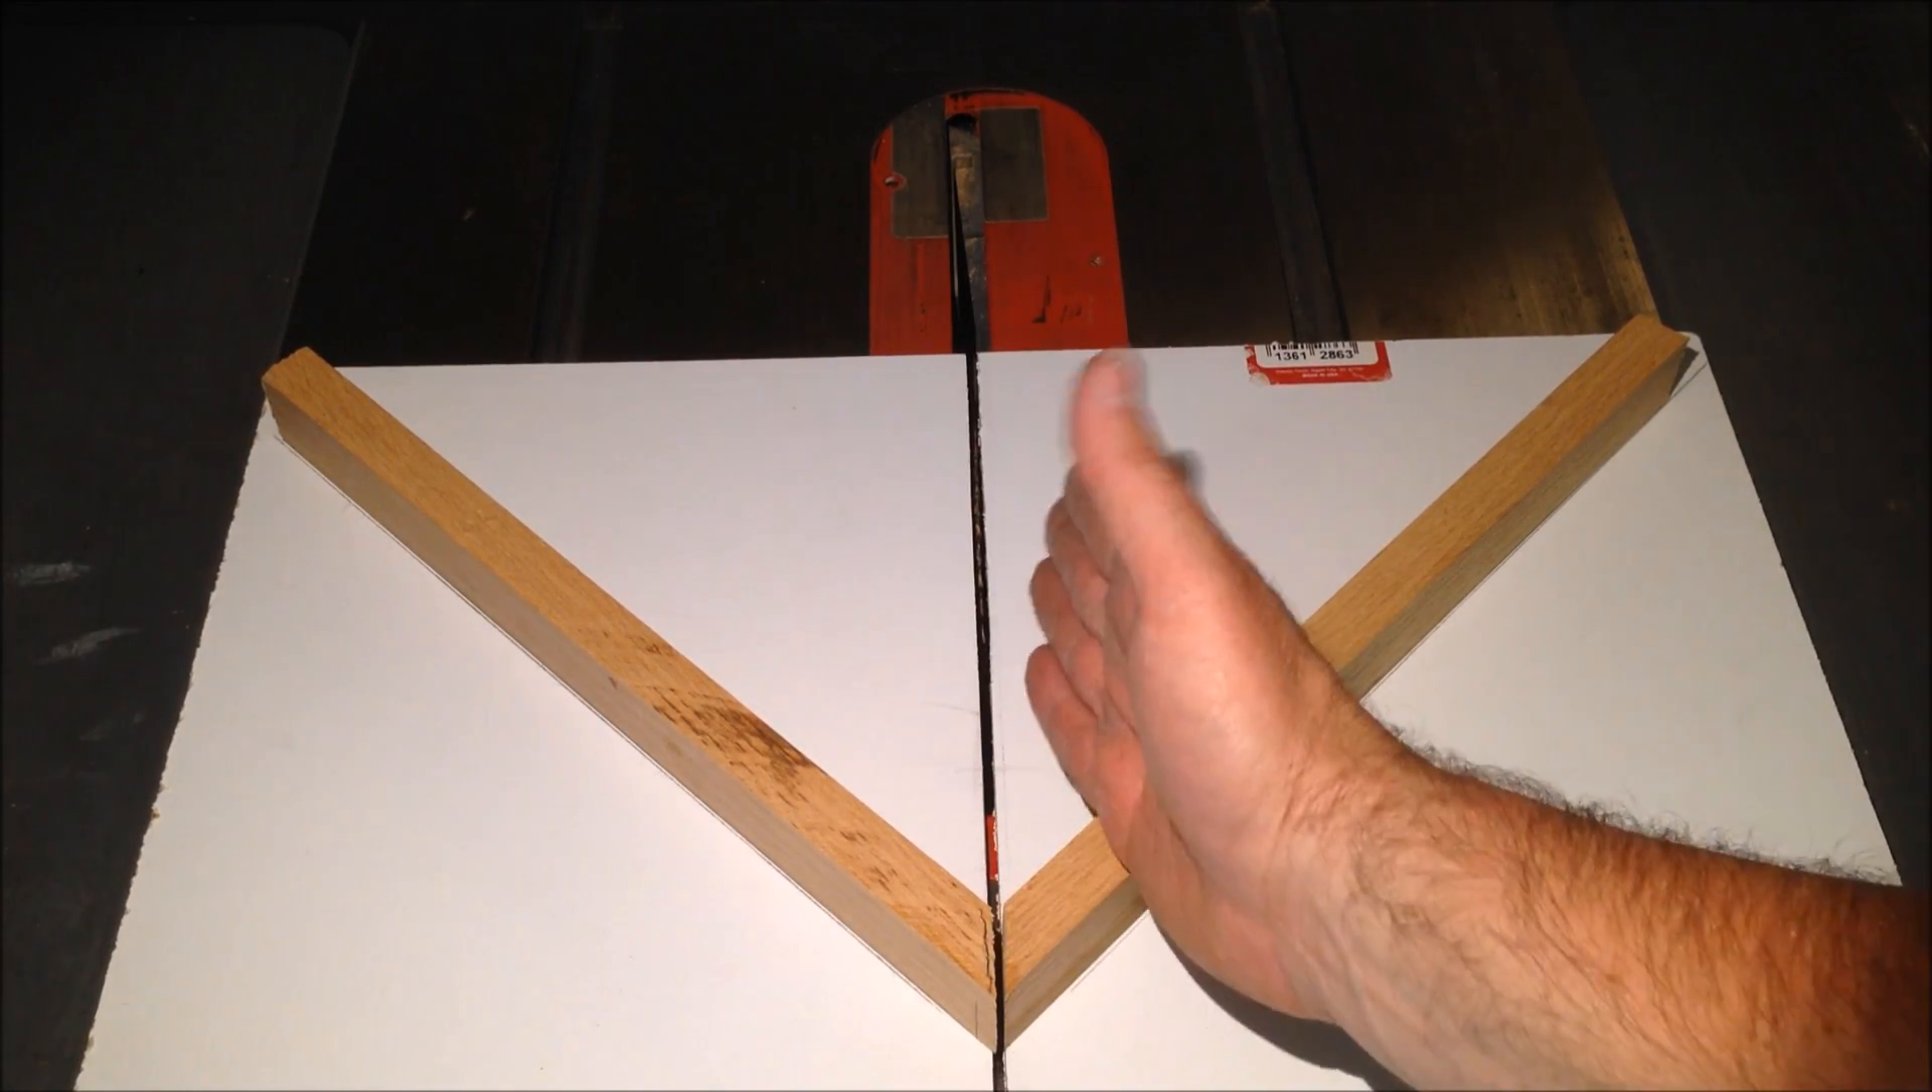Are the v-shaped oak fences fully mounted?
Yes.